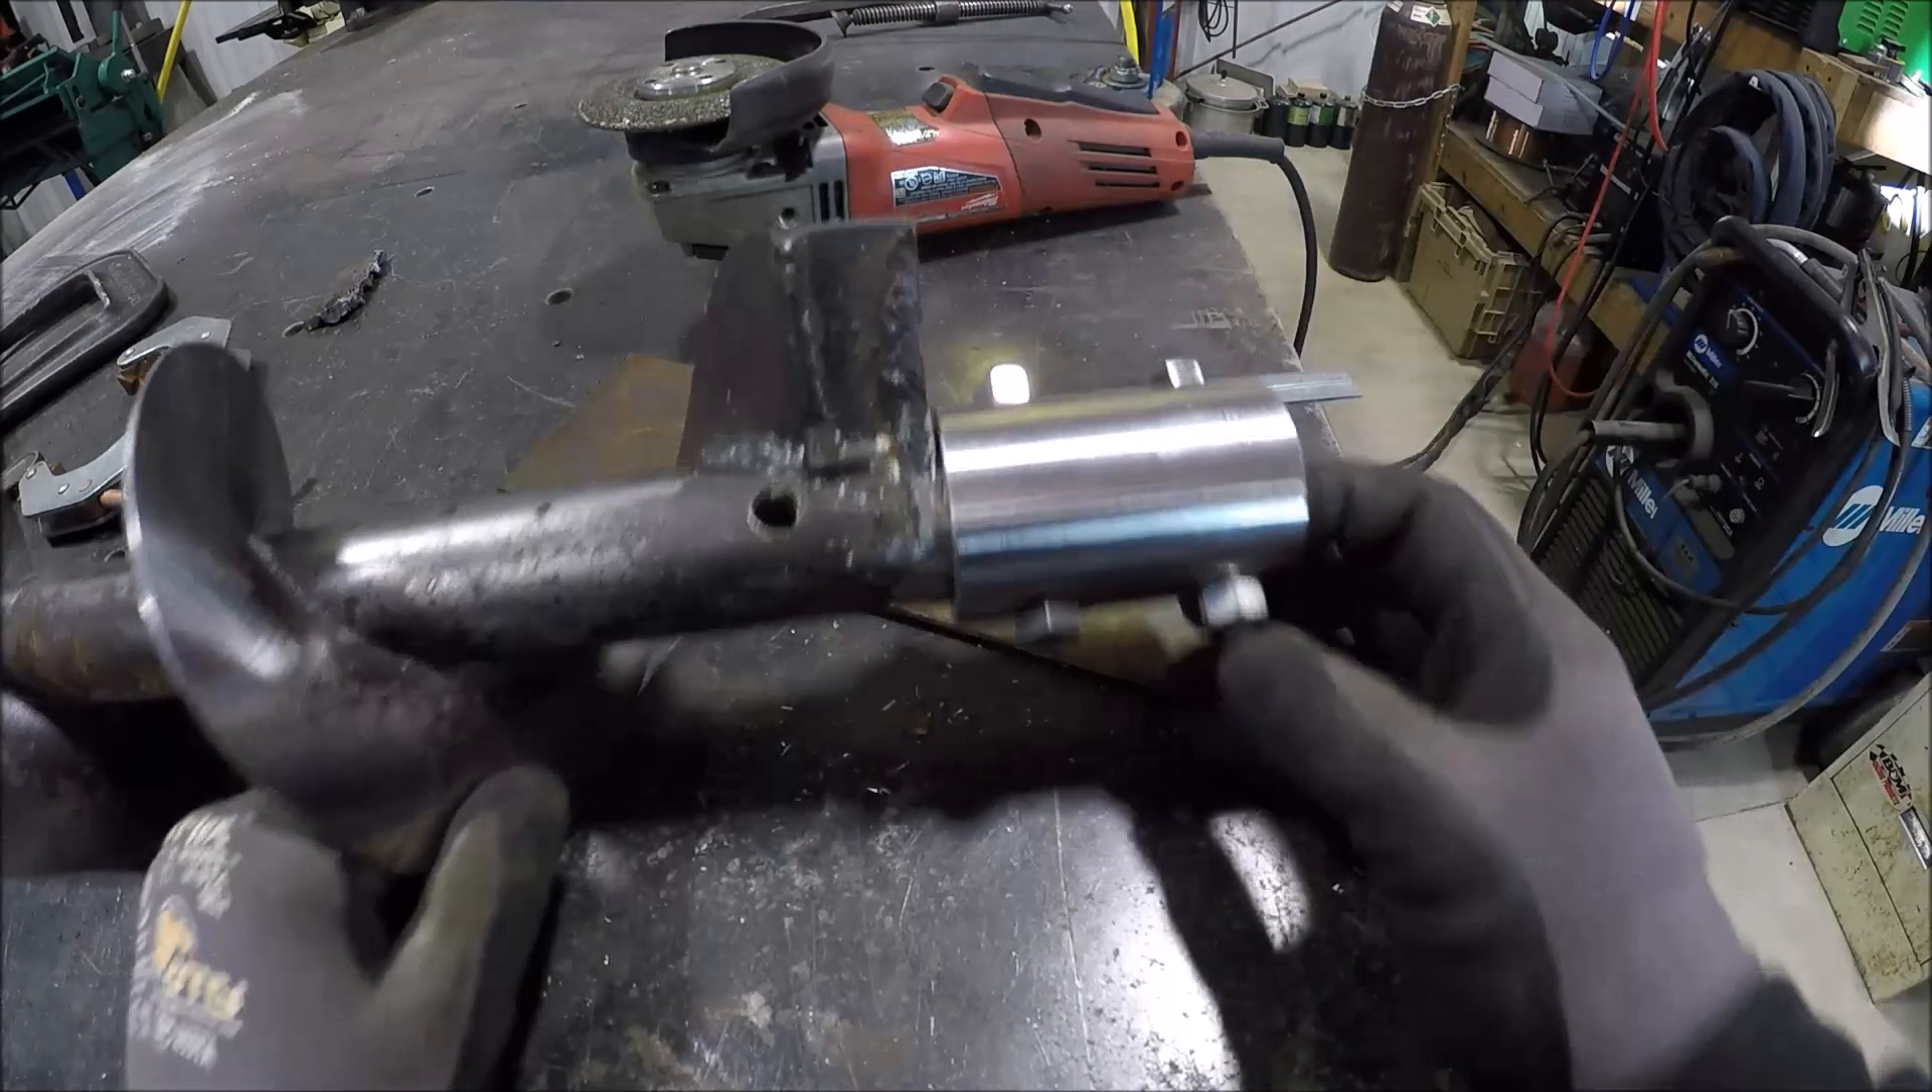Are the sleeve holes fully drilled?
Yes.